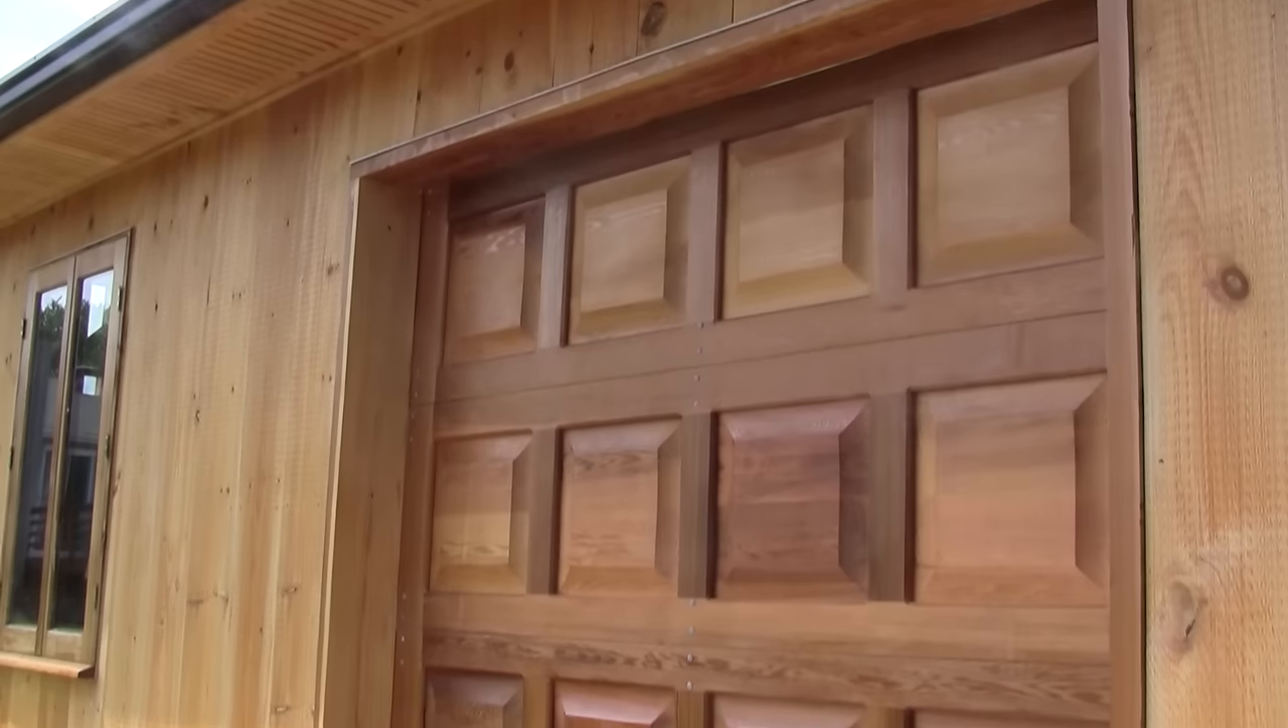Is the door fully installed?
Yes.